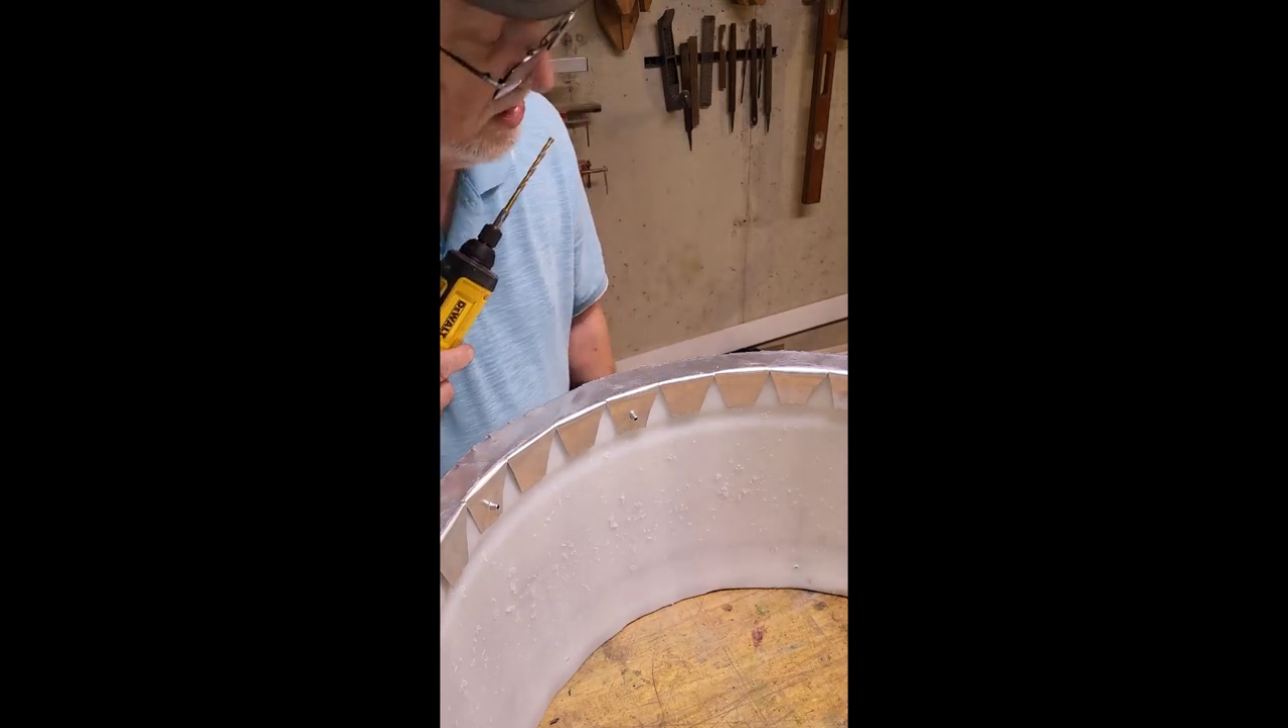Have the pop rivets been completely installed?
No.